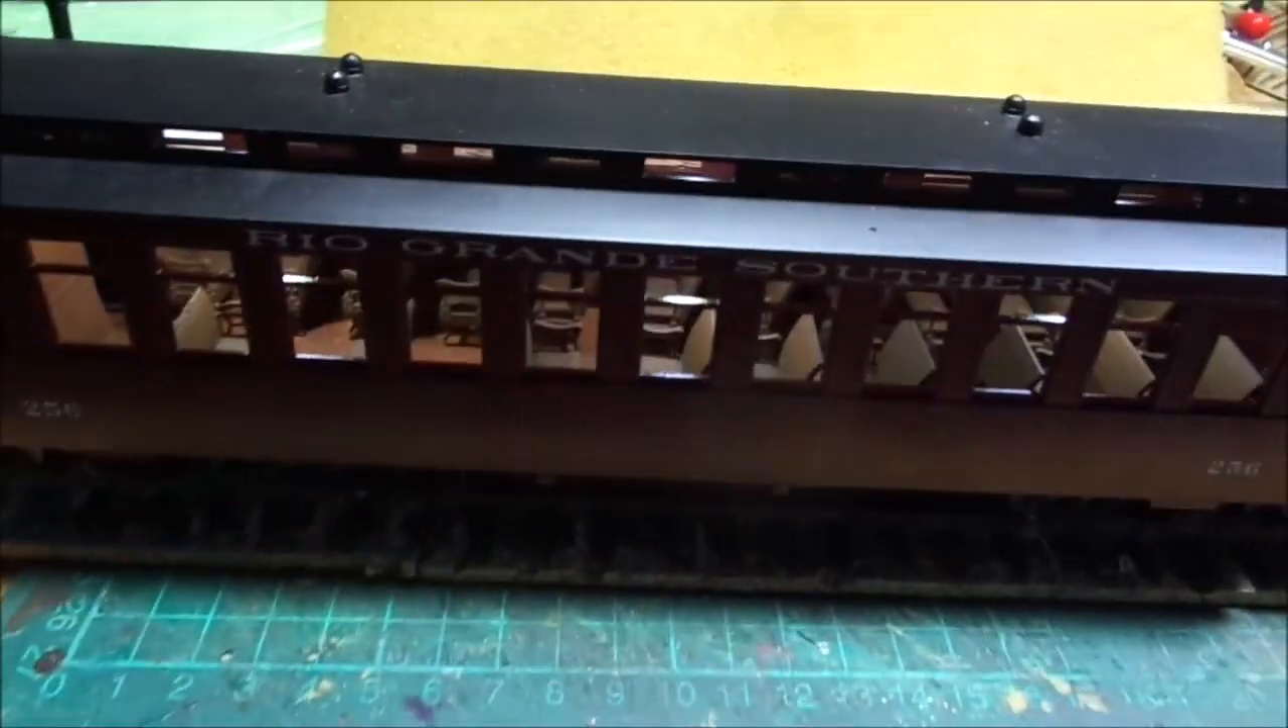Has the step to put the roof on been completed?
Yes.